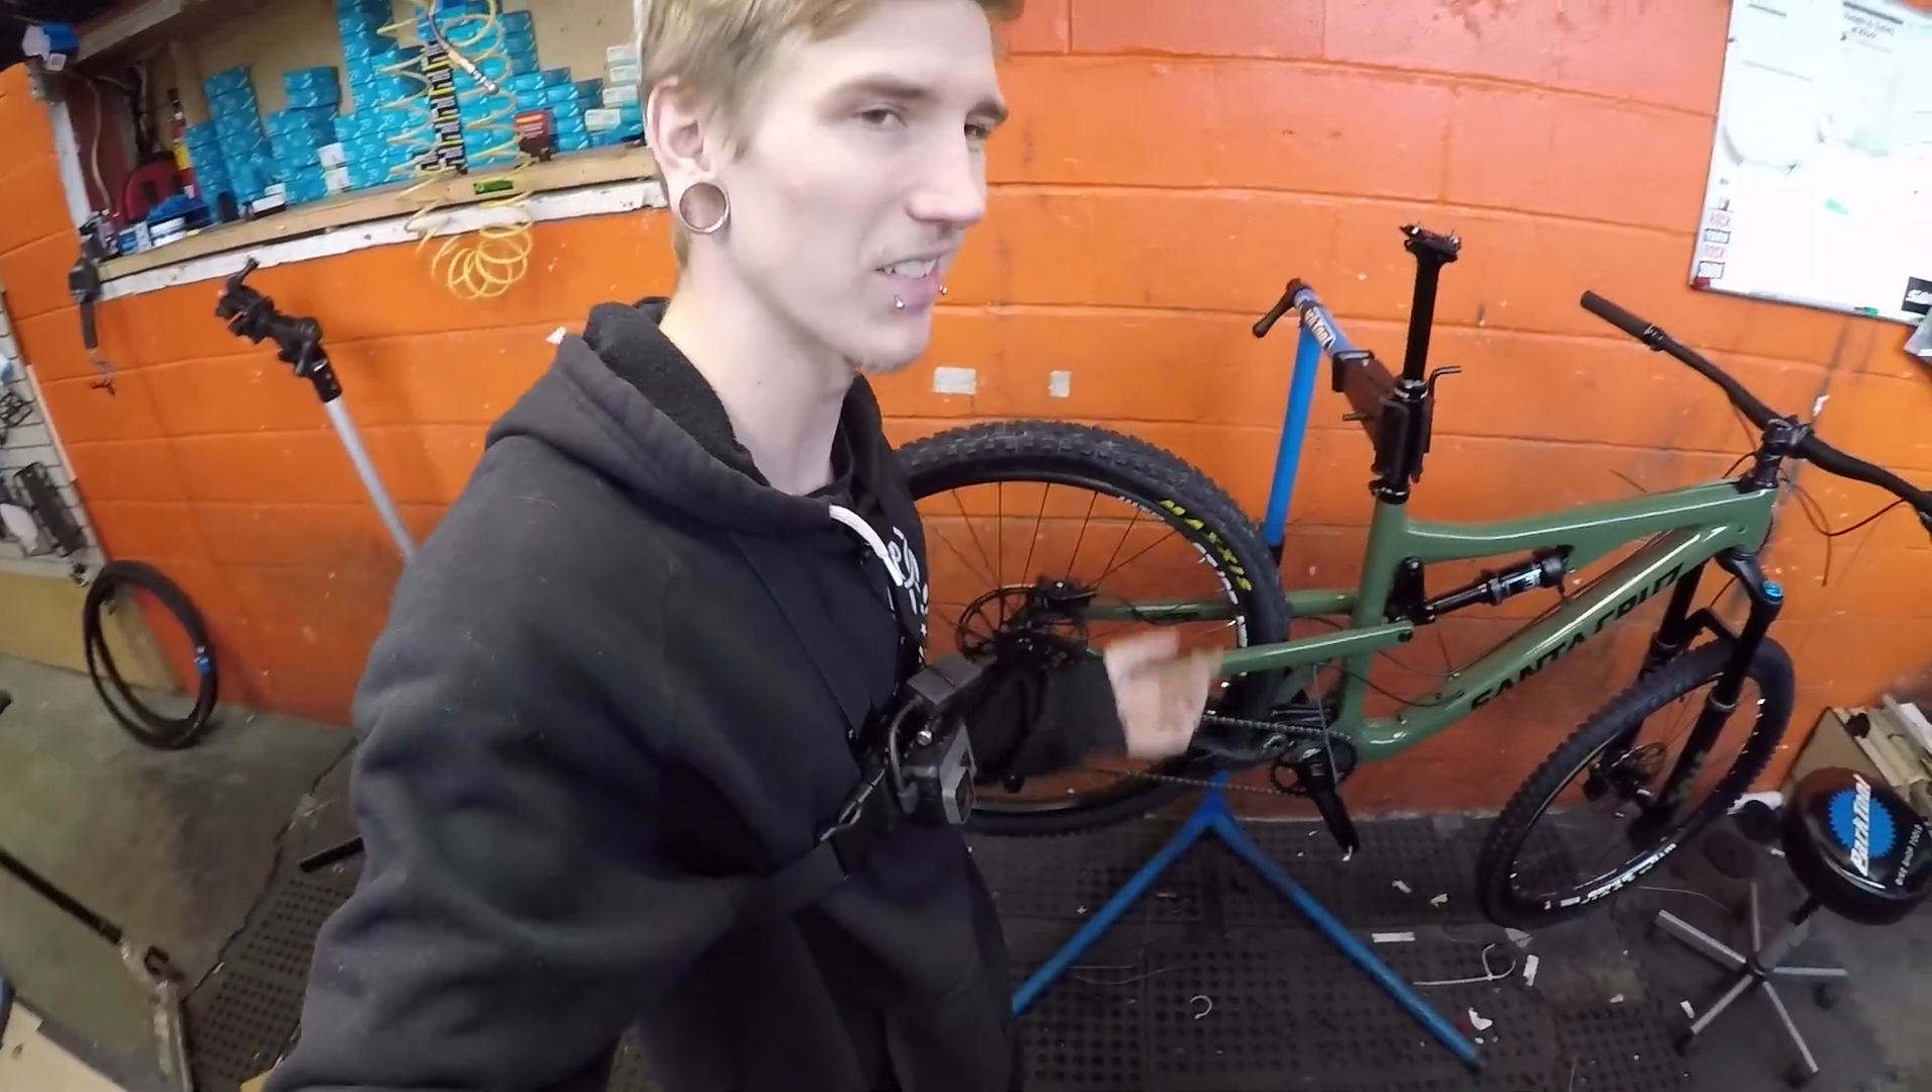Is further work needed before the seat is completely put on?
Yes.